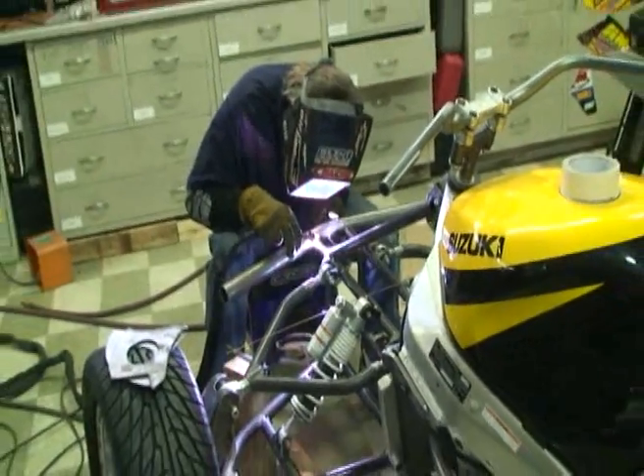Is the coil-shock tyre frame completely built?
No.